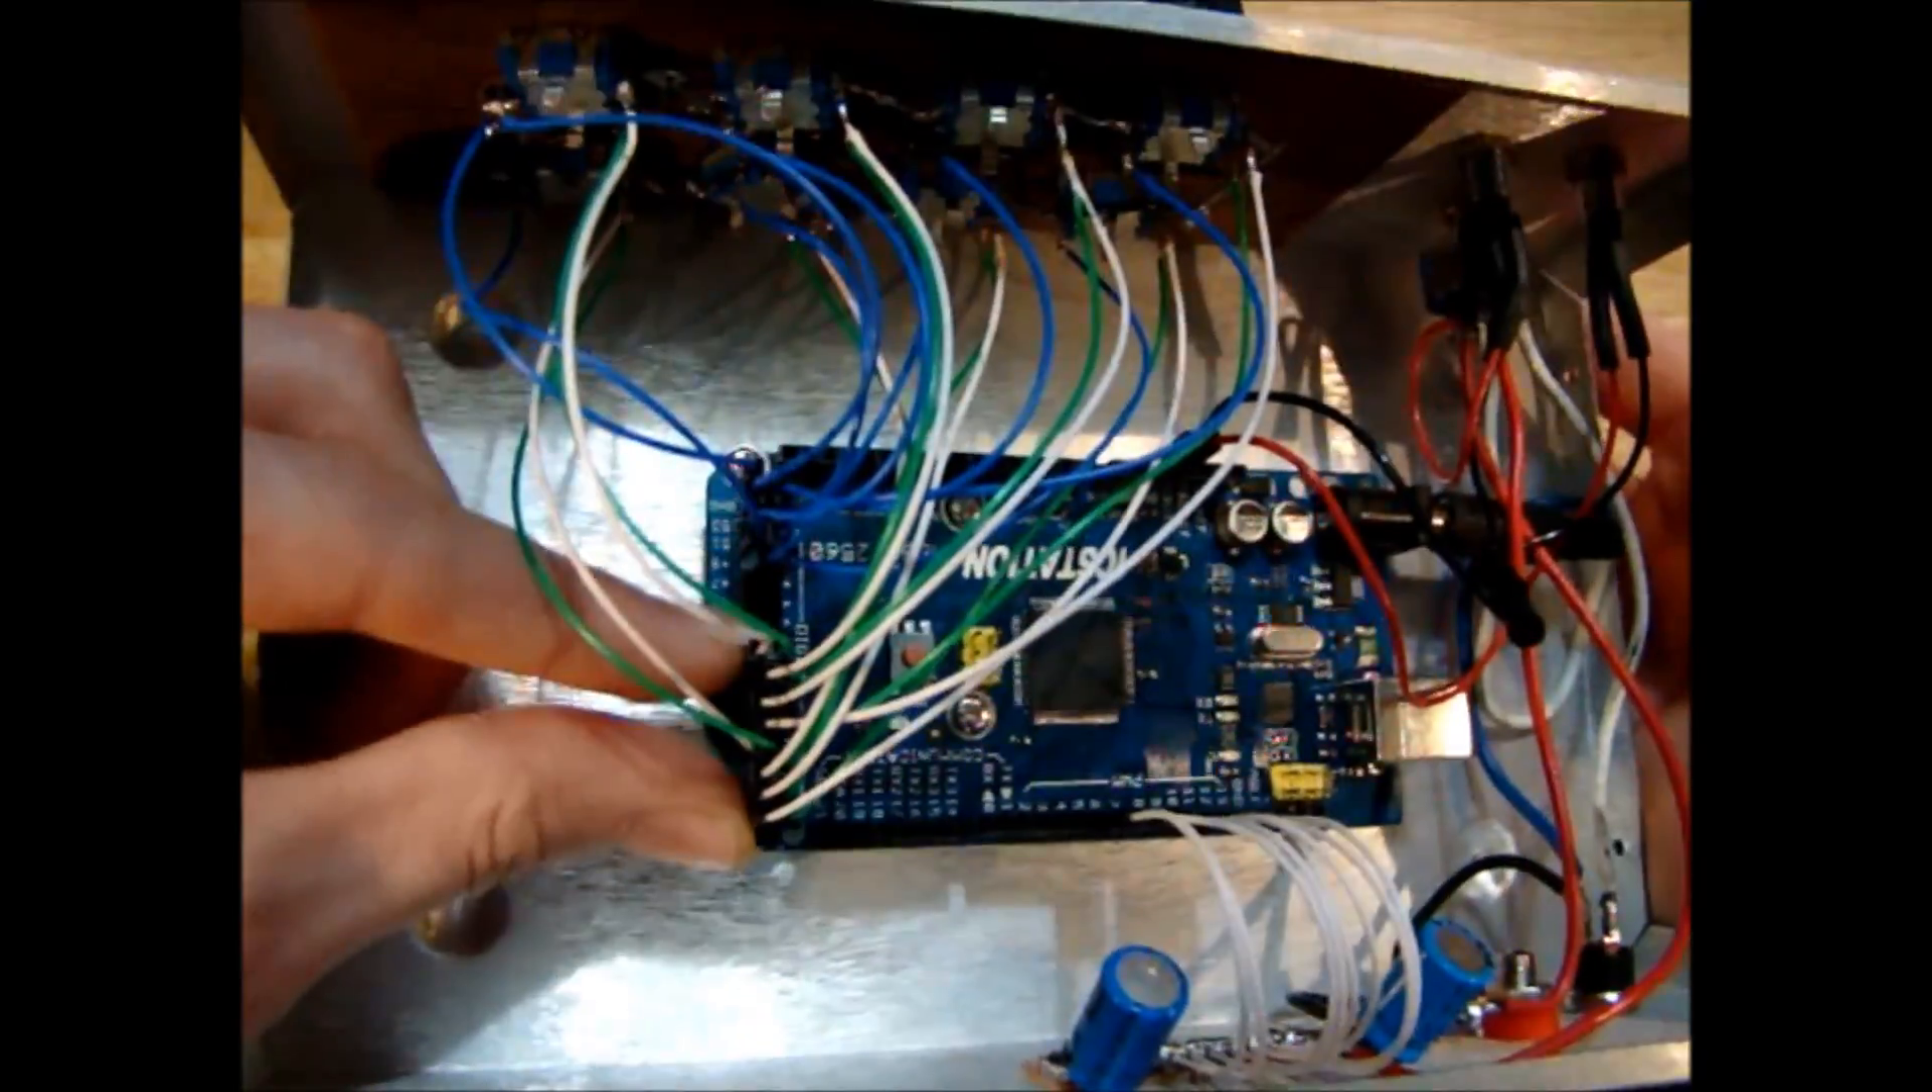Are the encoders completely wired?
Yes.